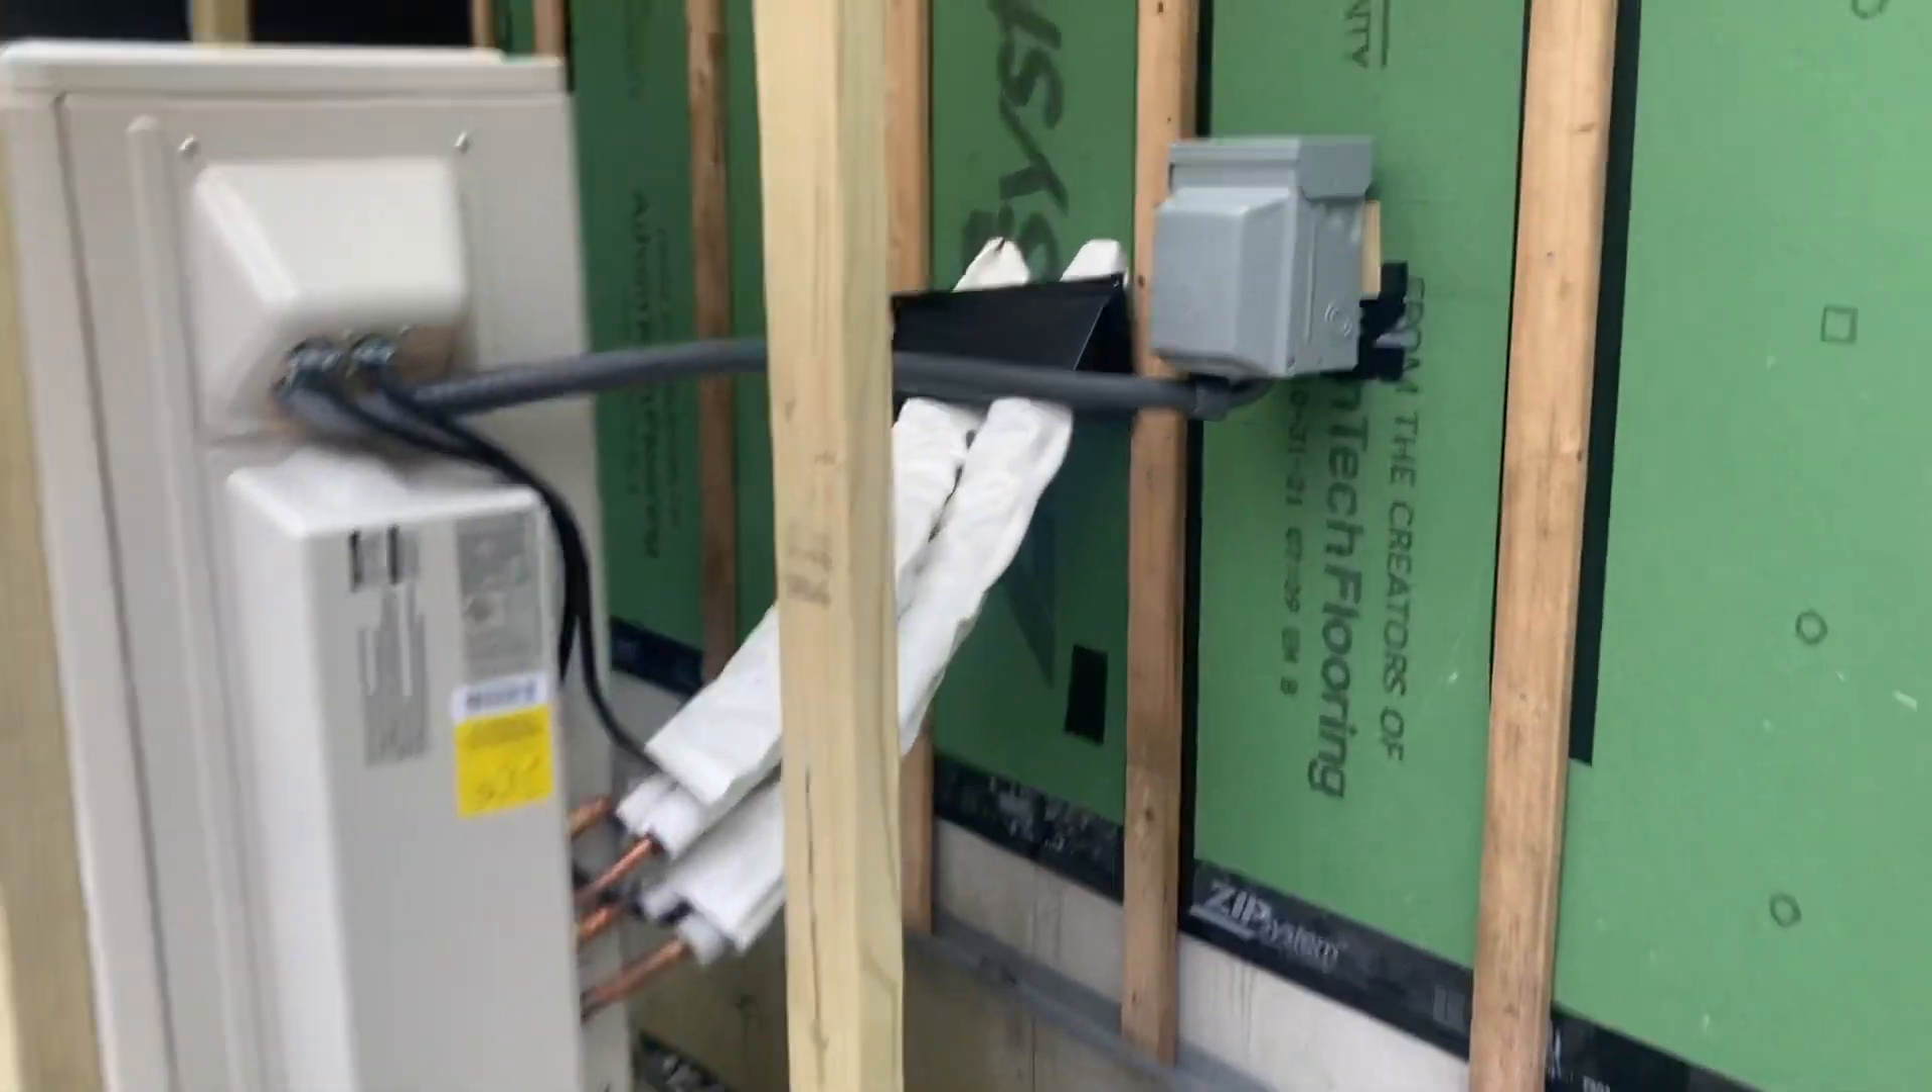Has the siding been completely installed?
No.